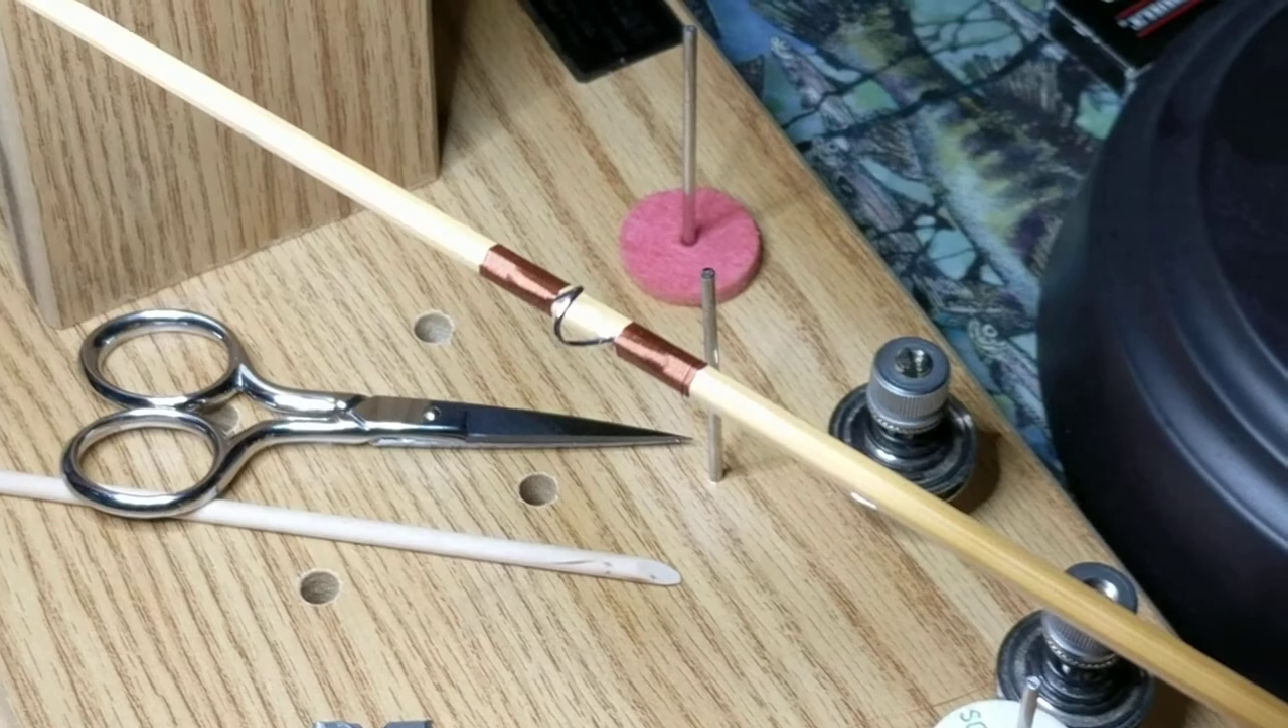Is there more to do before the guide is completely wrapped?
No.